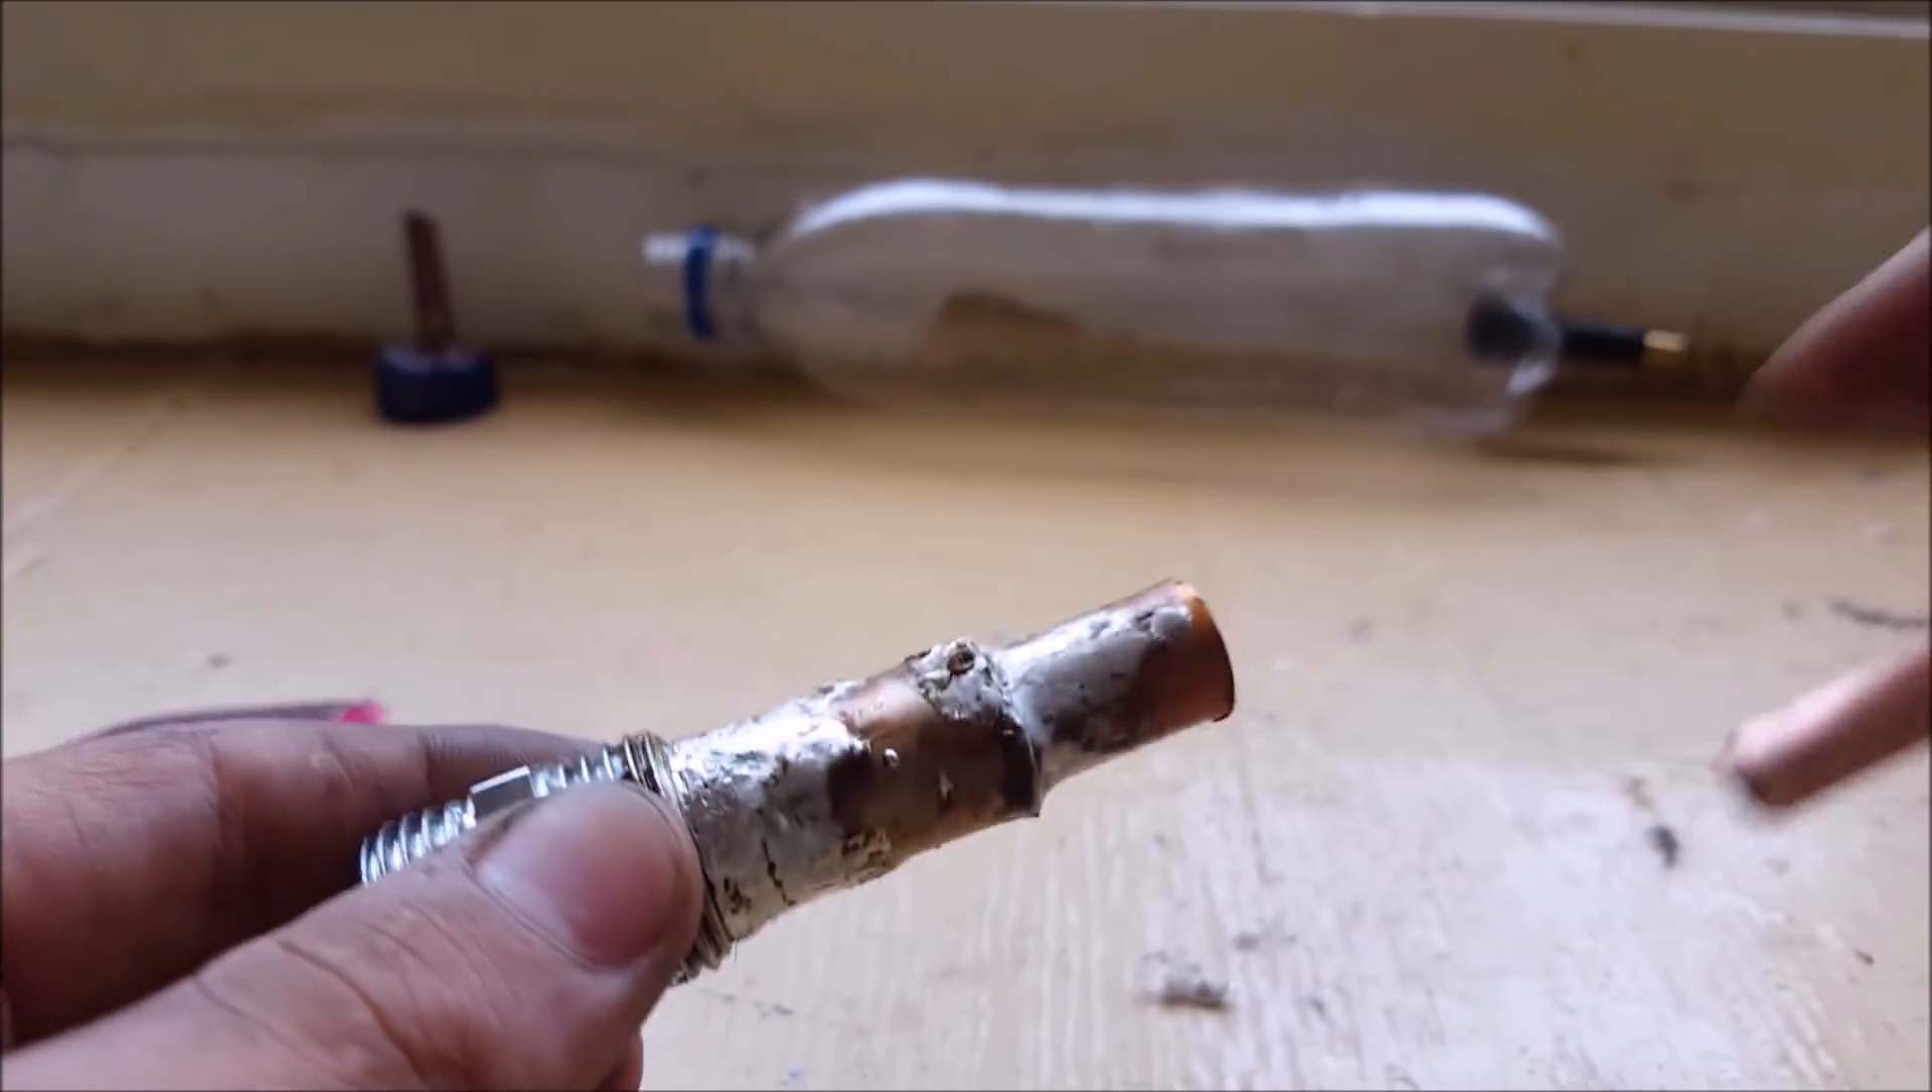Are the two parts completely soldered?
Yes.